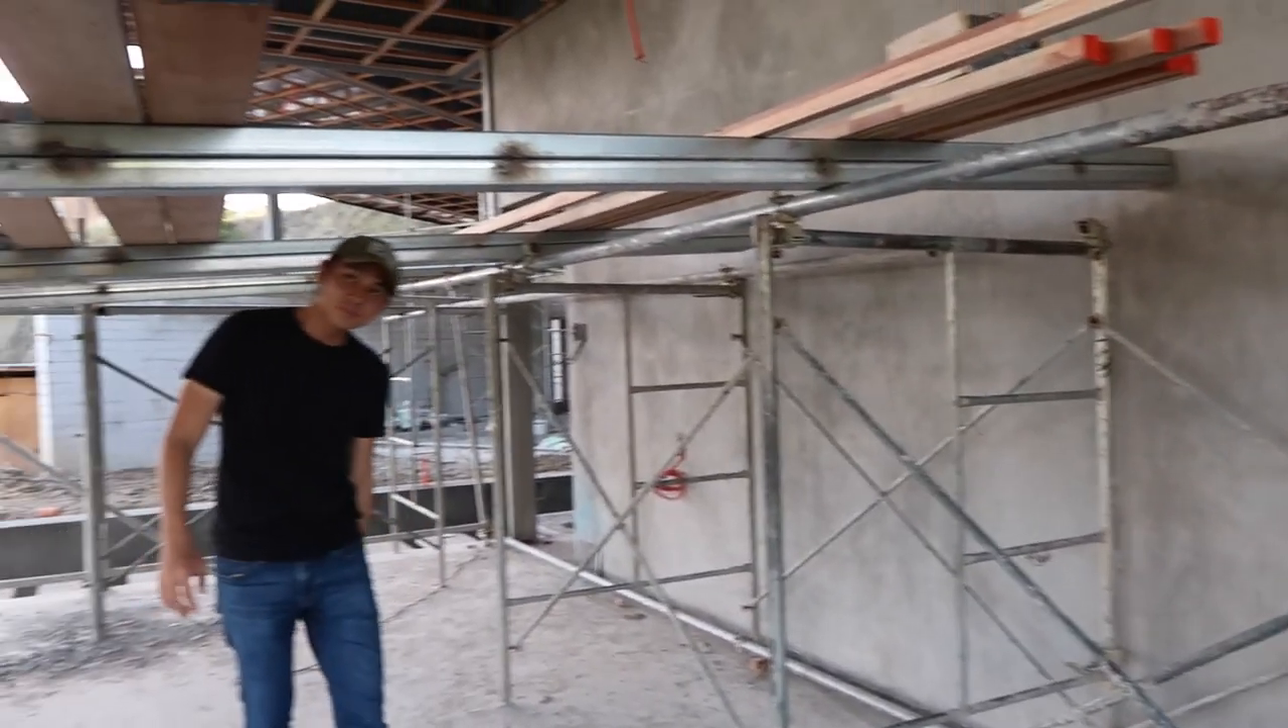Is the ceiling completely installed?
No.